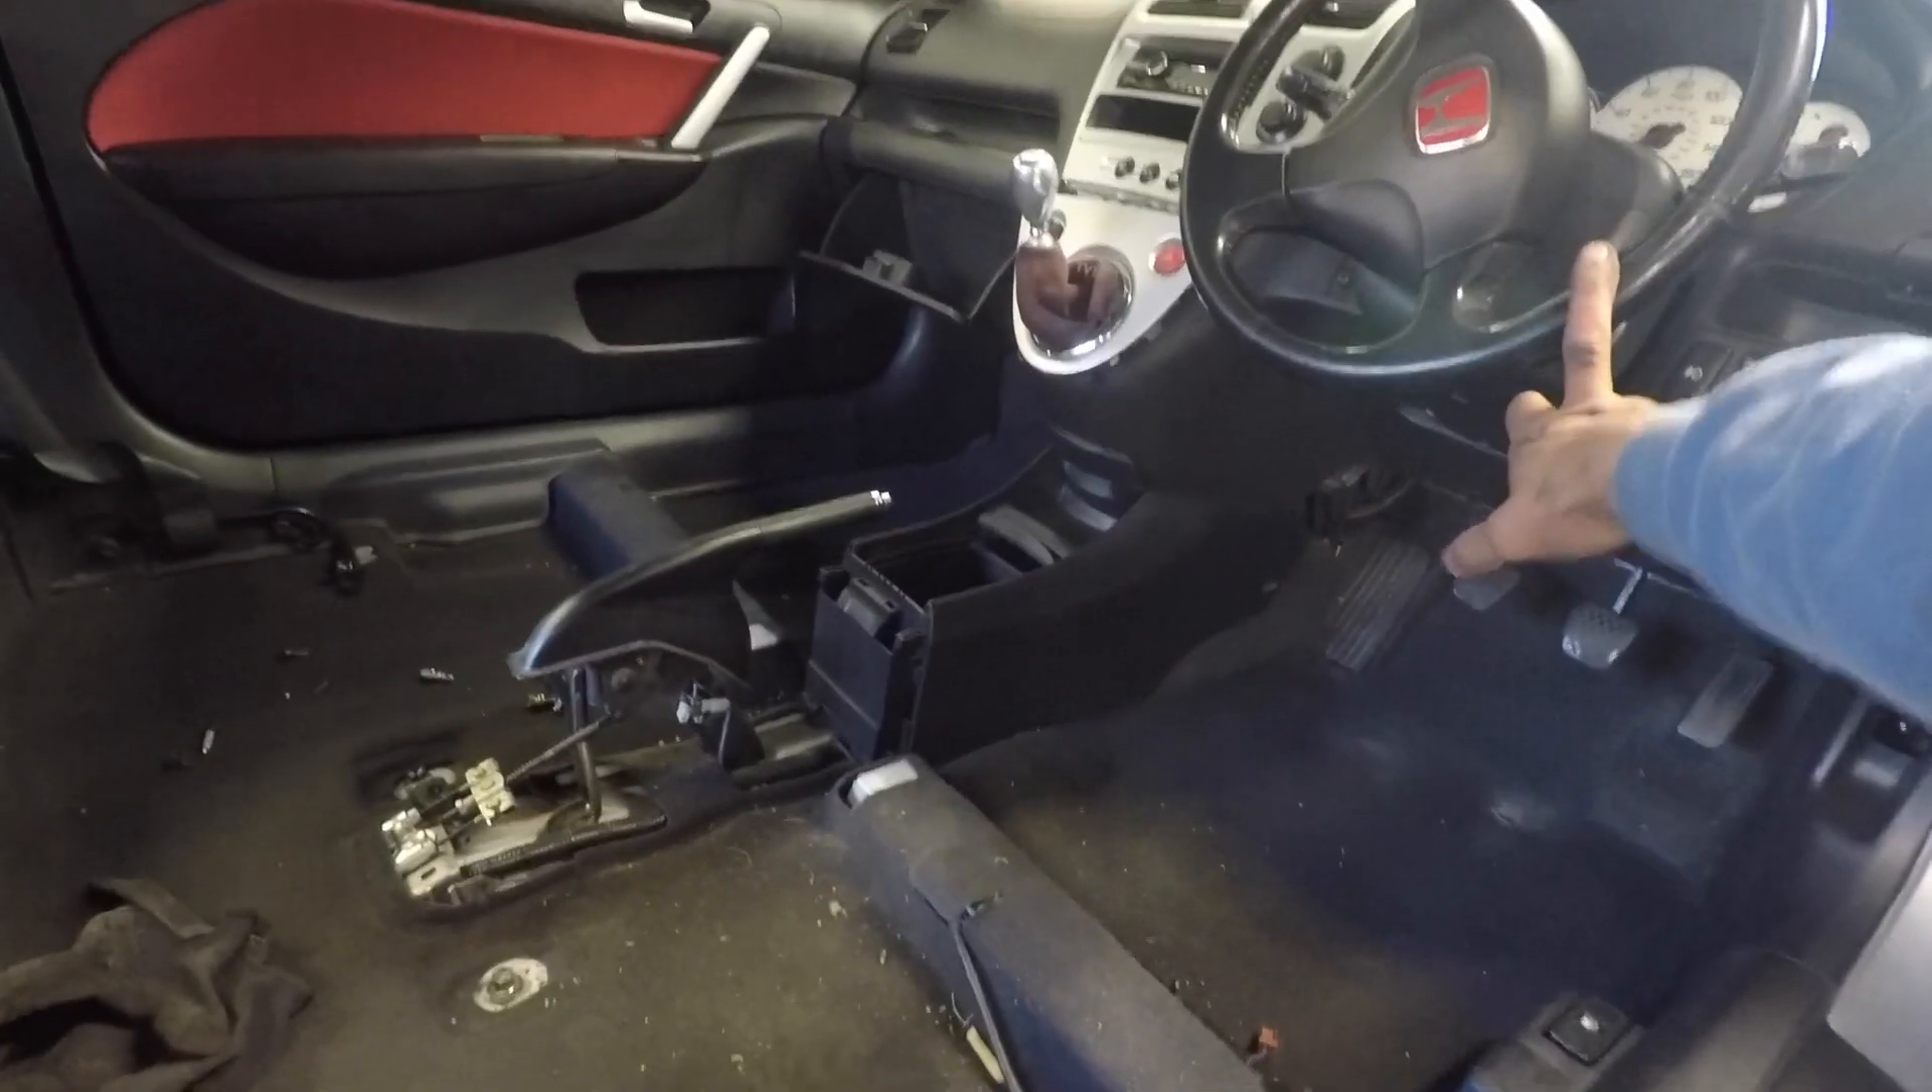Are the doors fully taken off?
No.